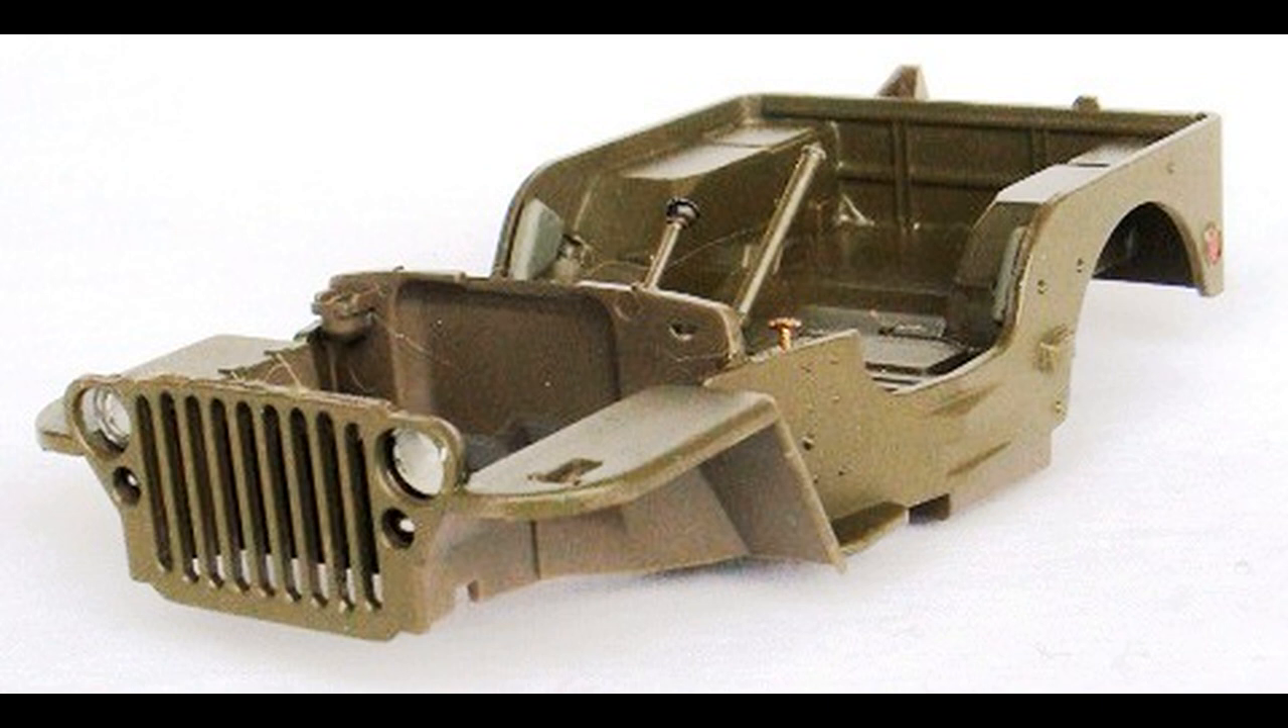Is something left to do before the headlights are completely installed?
No.